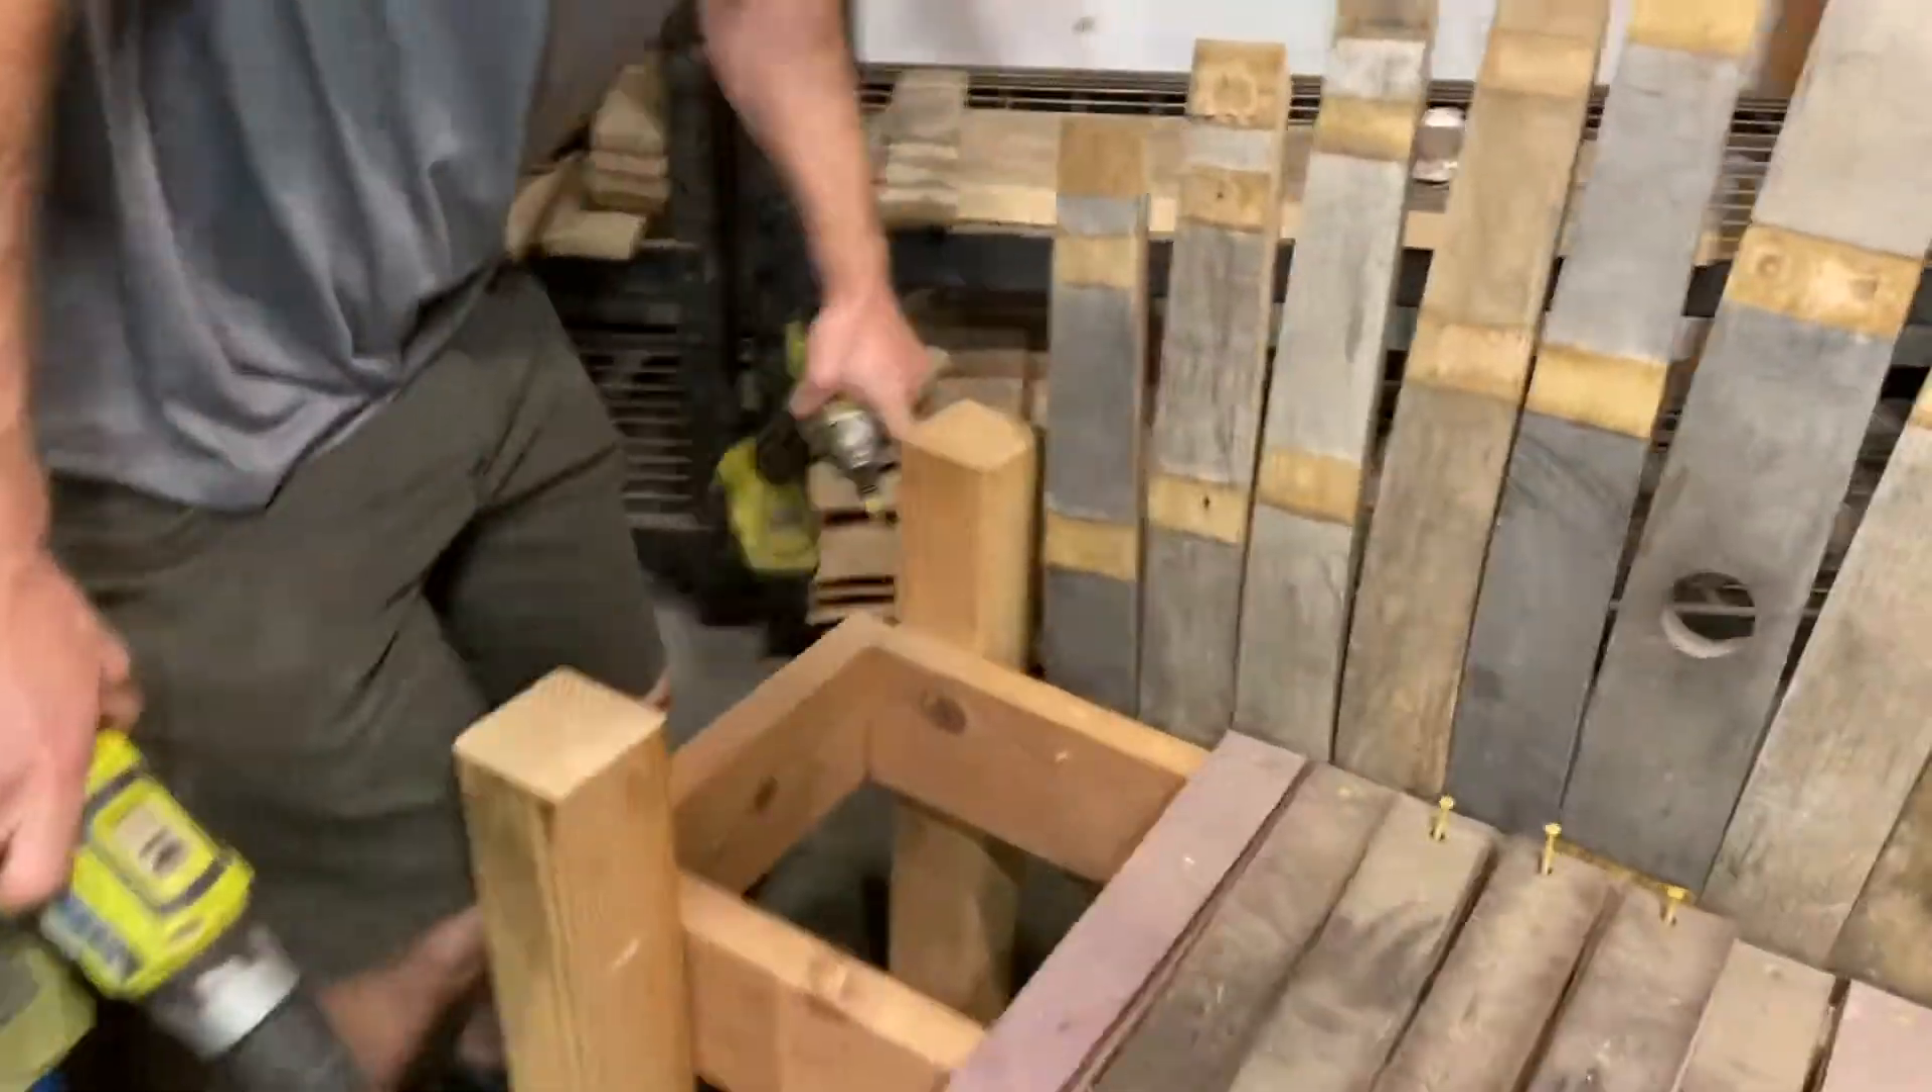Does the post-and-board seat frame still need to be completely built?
No.